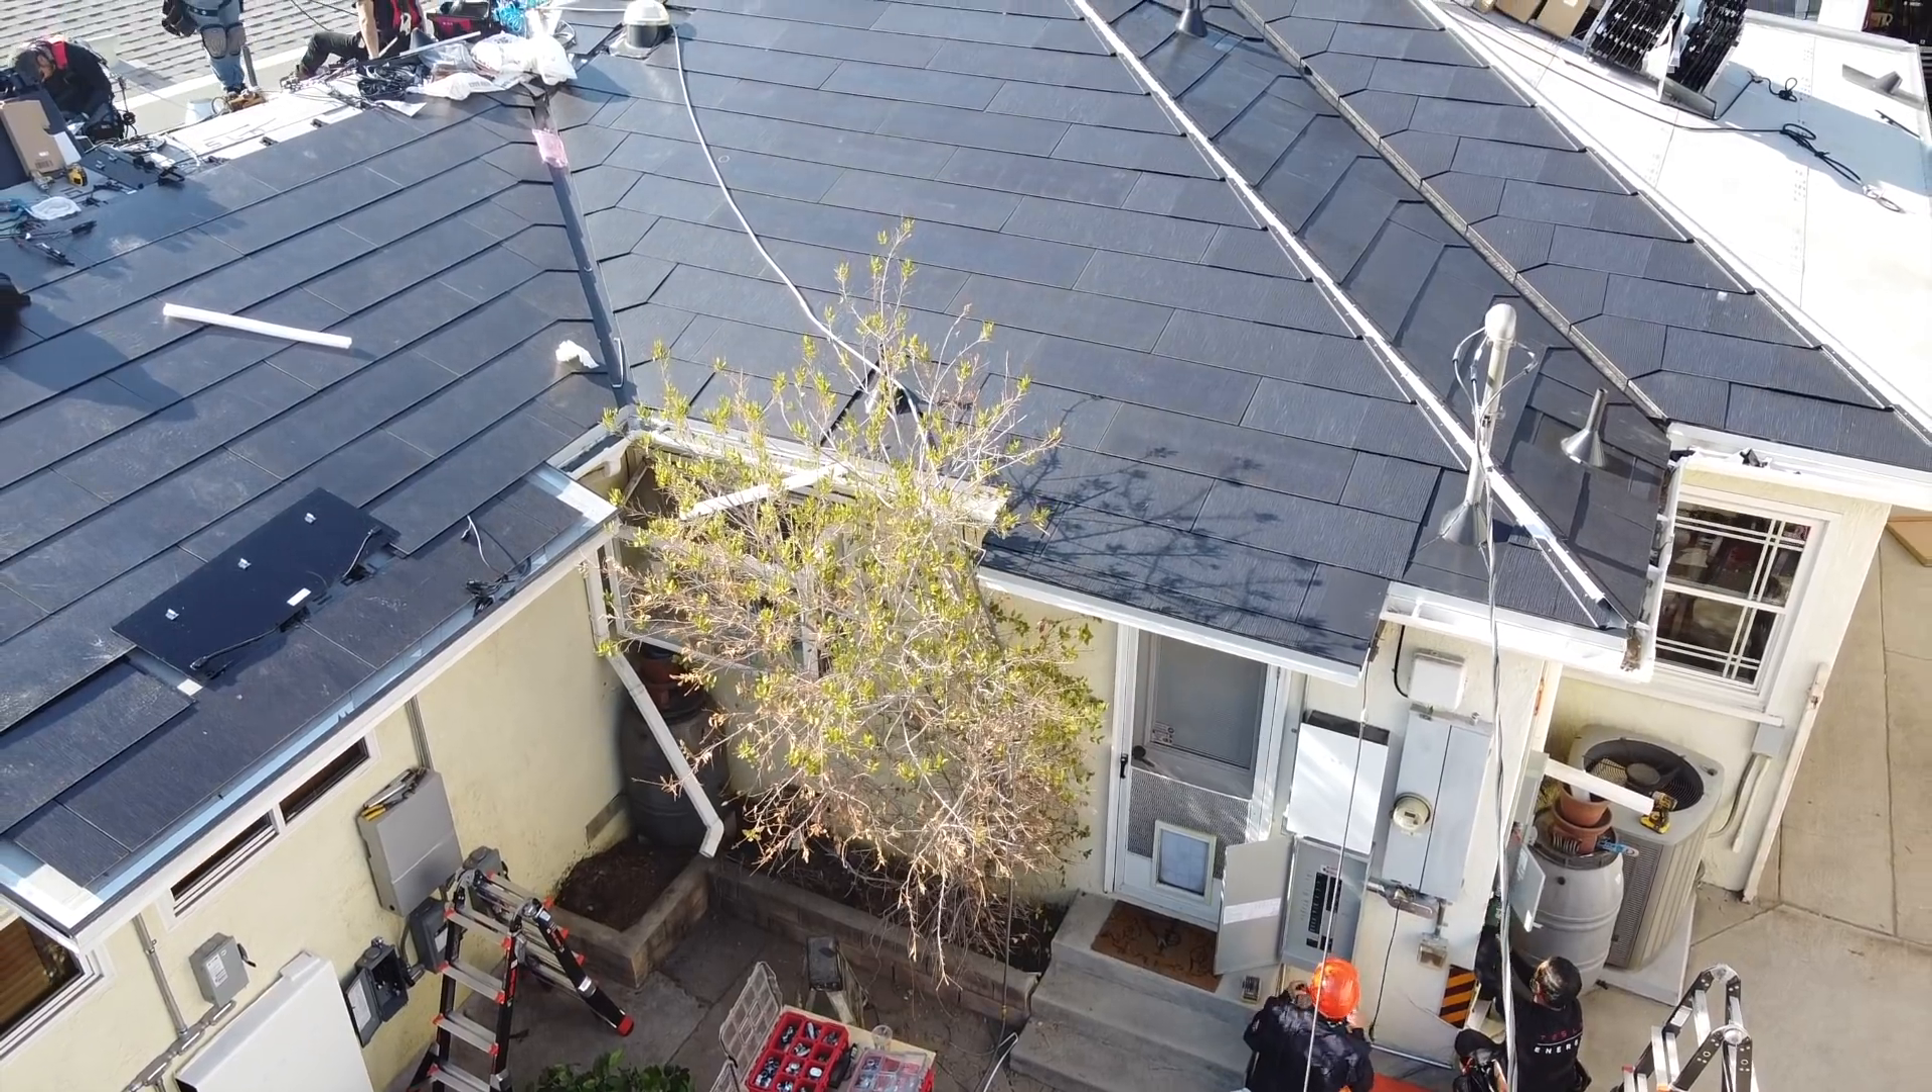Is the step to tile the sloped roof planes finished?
No.